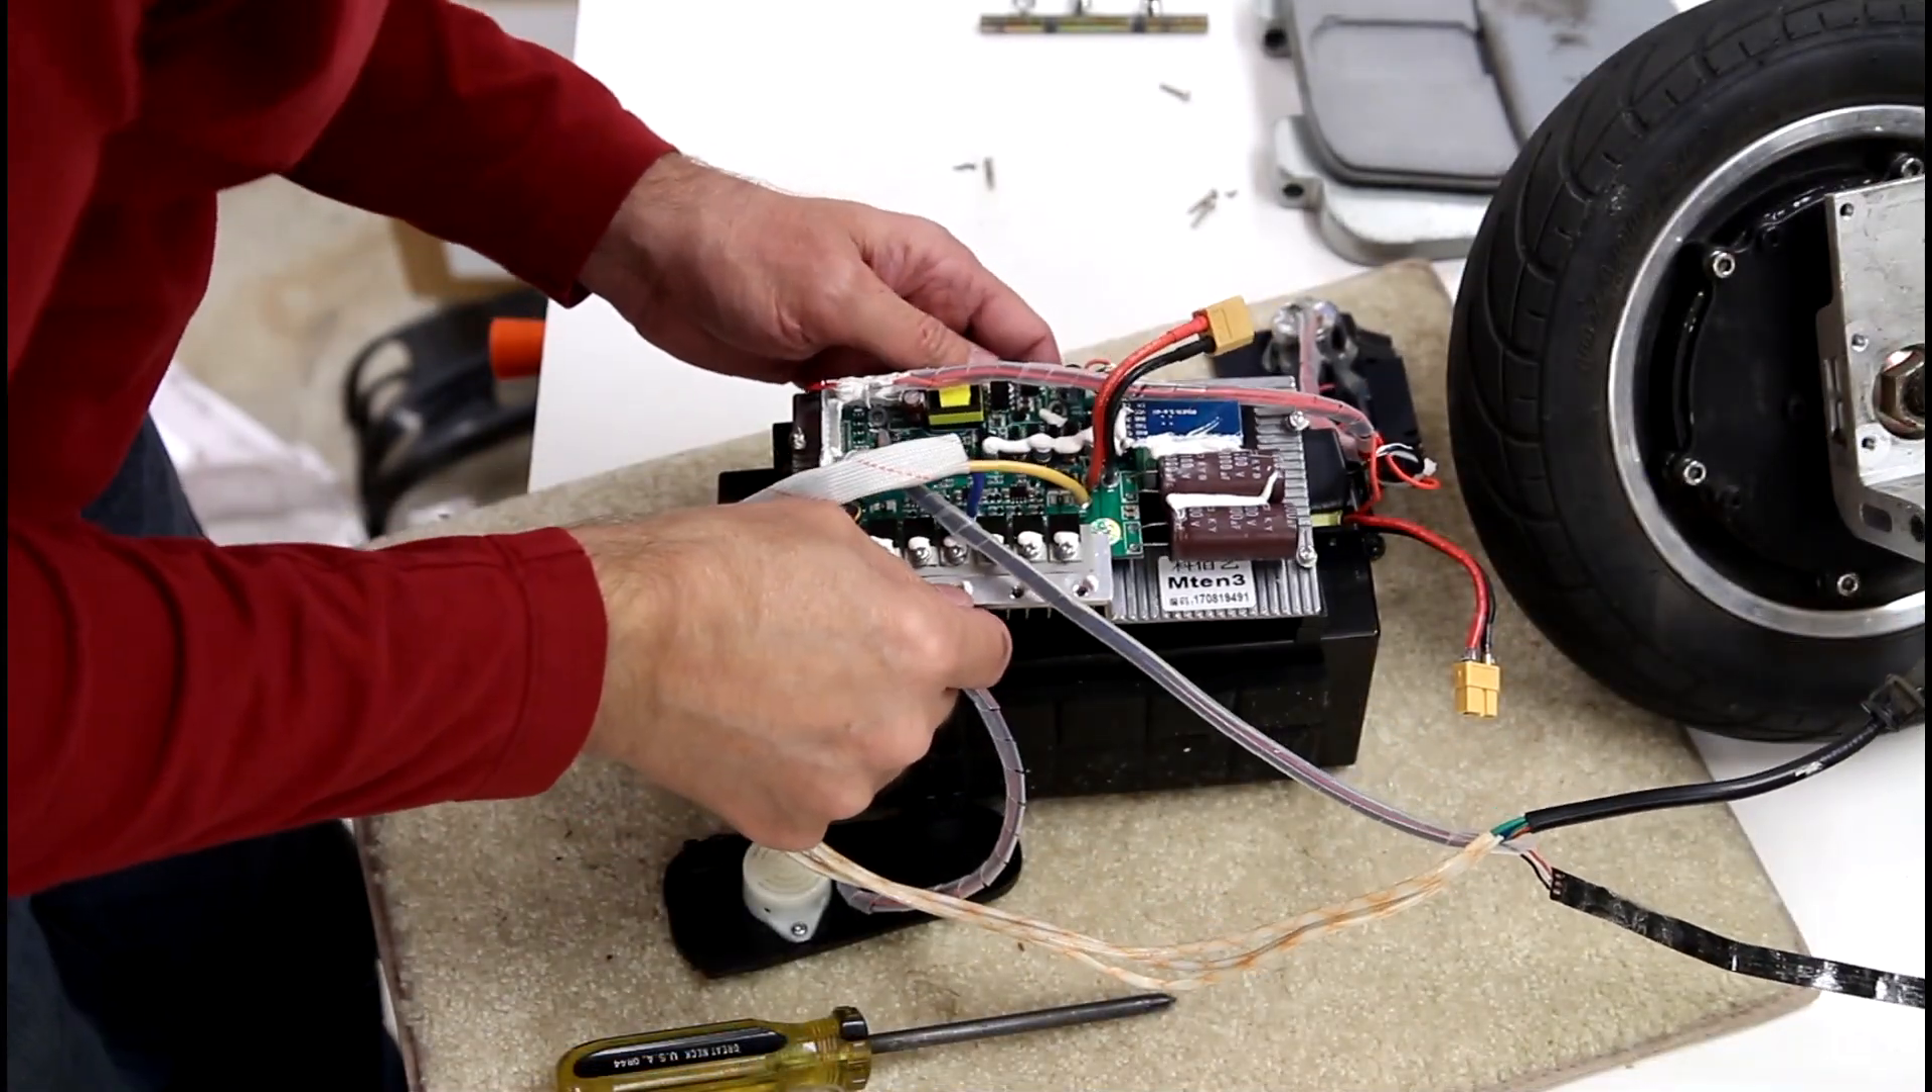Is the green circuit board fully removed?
No.